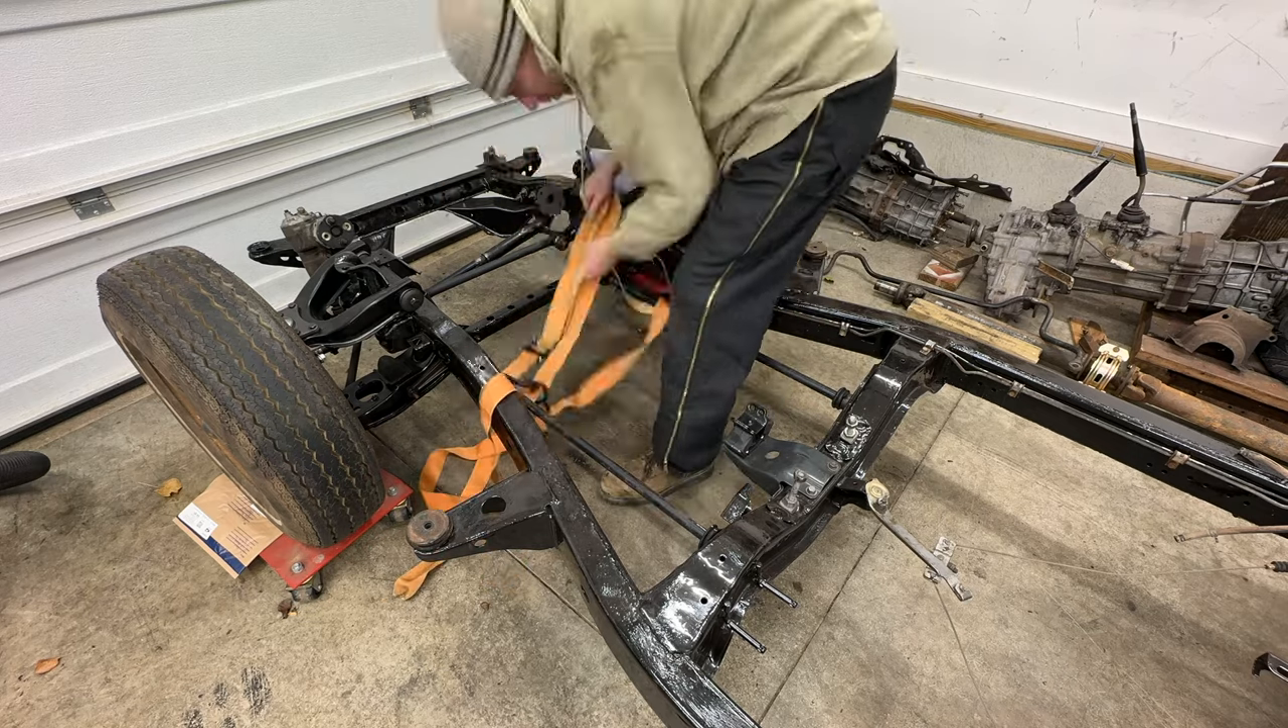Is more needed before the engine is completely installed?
Yes.